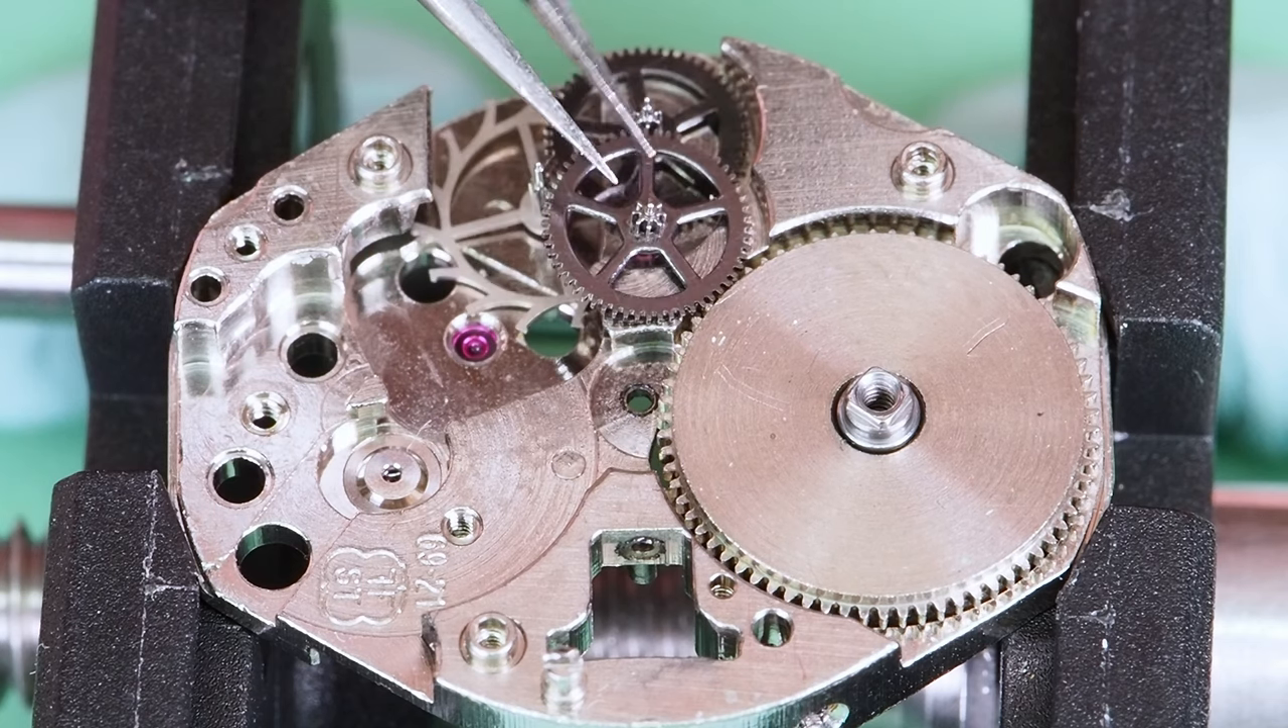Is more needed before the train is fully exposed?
No.